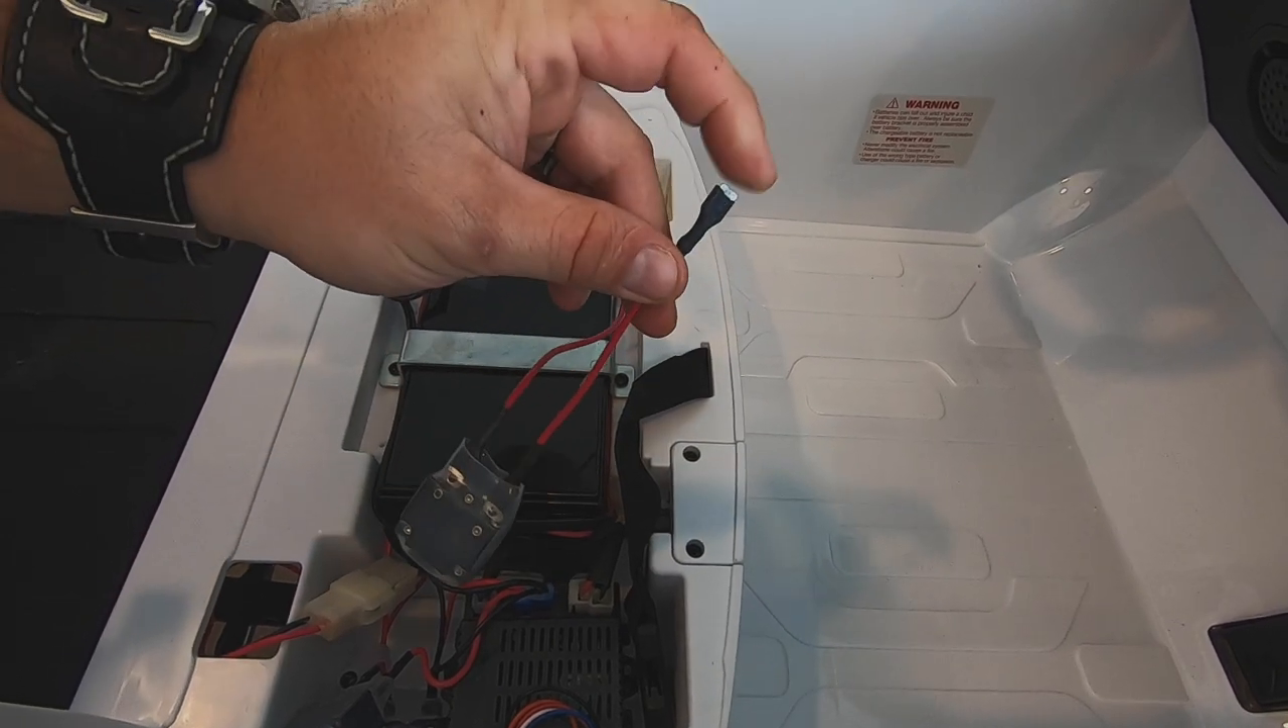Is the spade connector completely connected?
No.